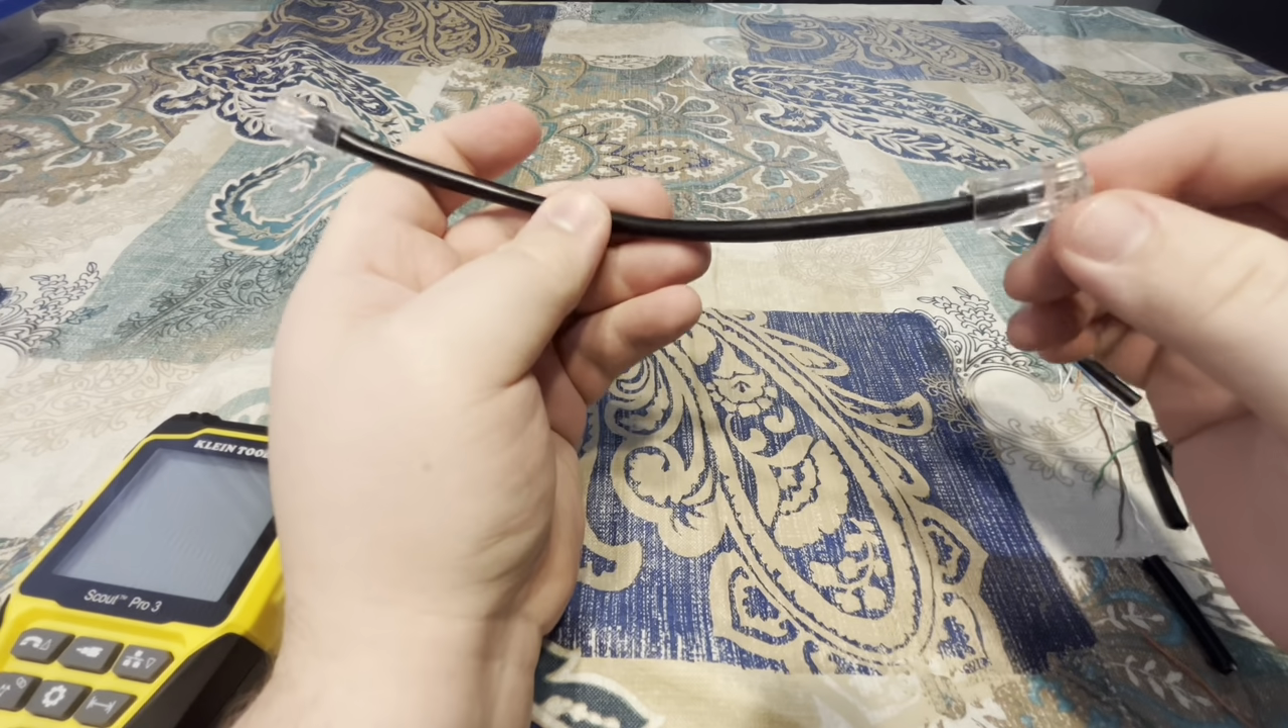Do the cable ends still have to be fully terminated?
No.